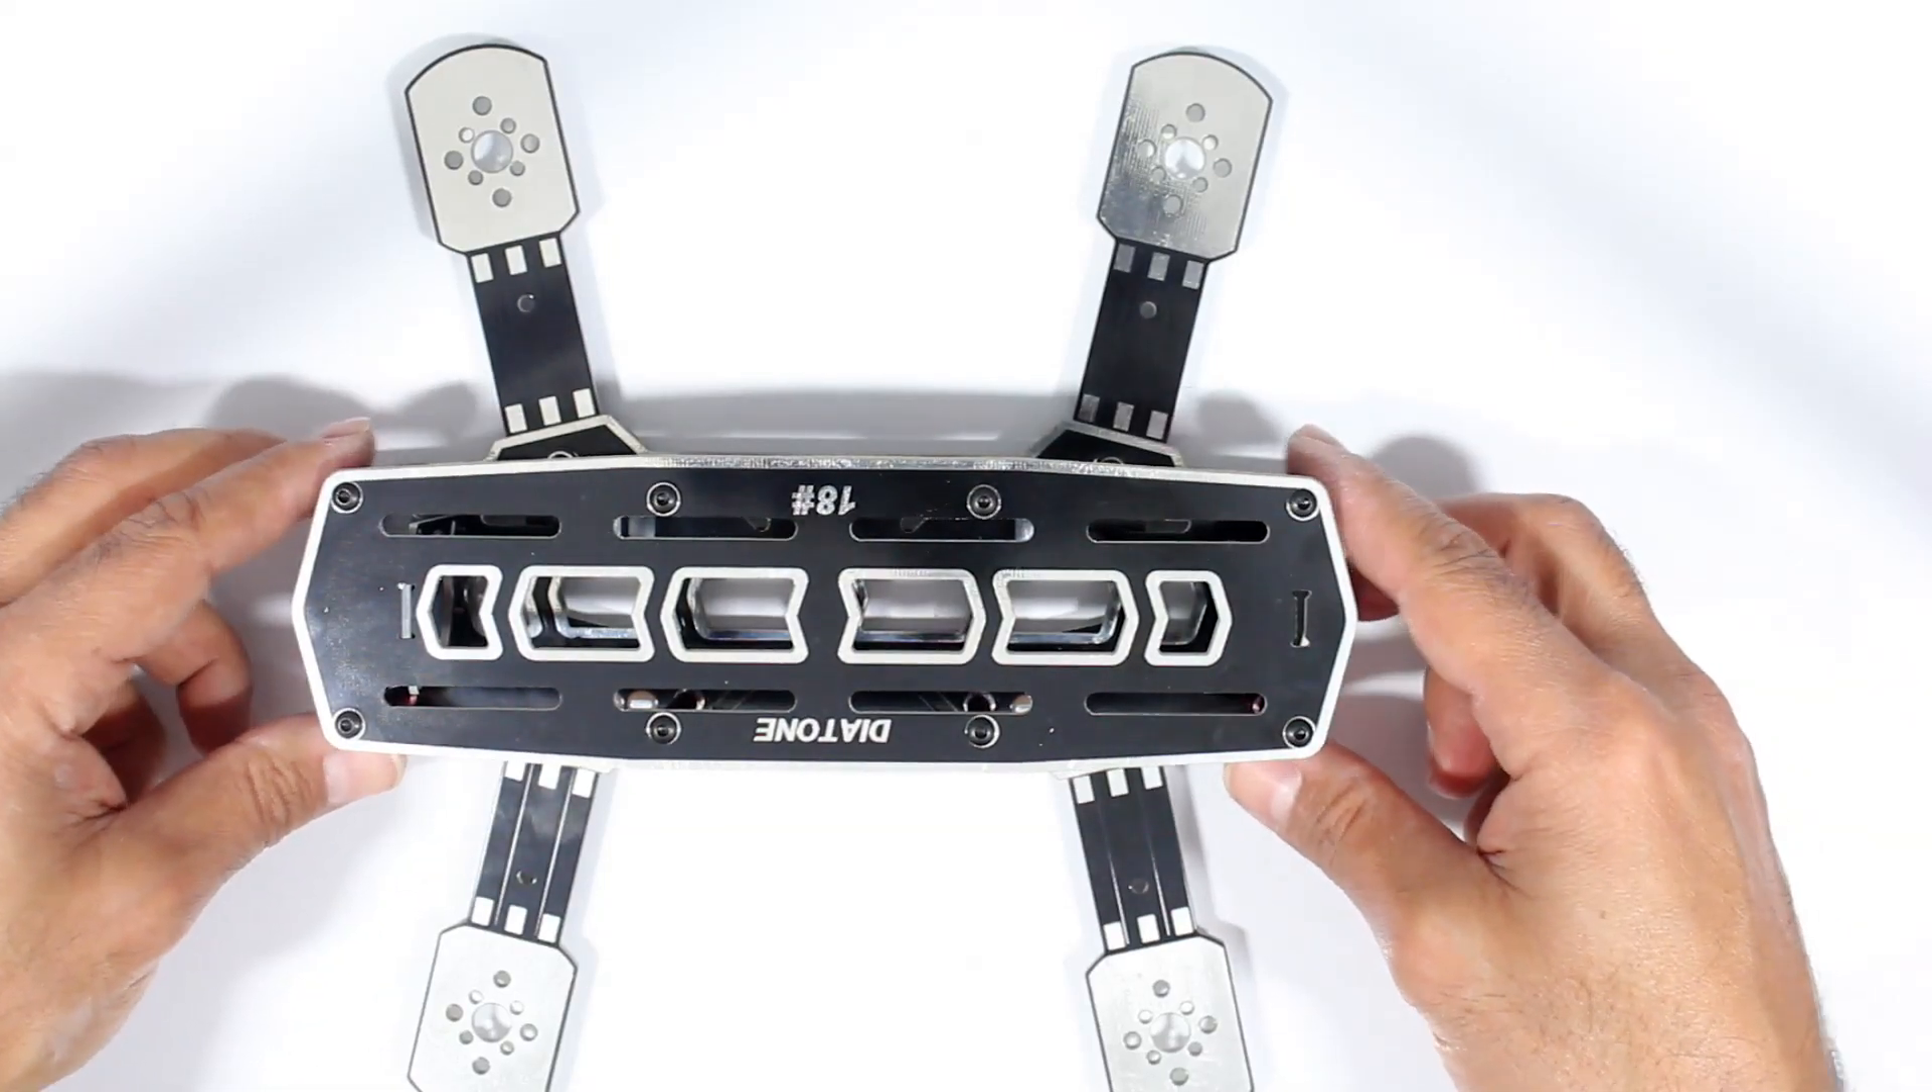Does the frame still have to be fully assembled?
No.